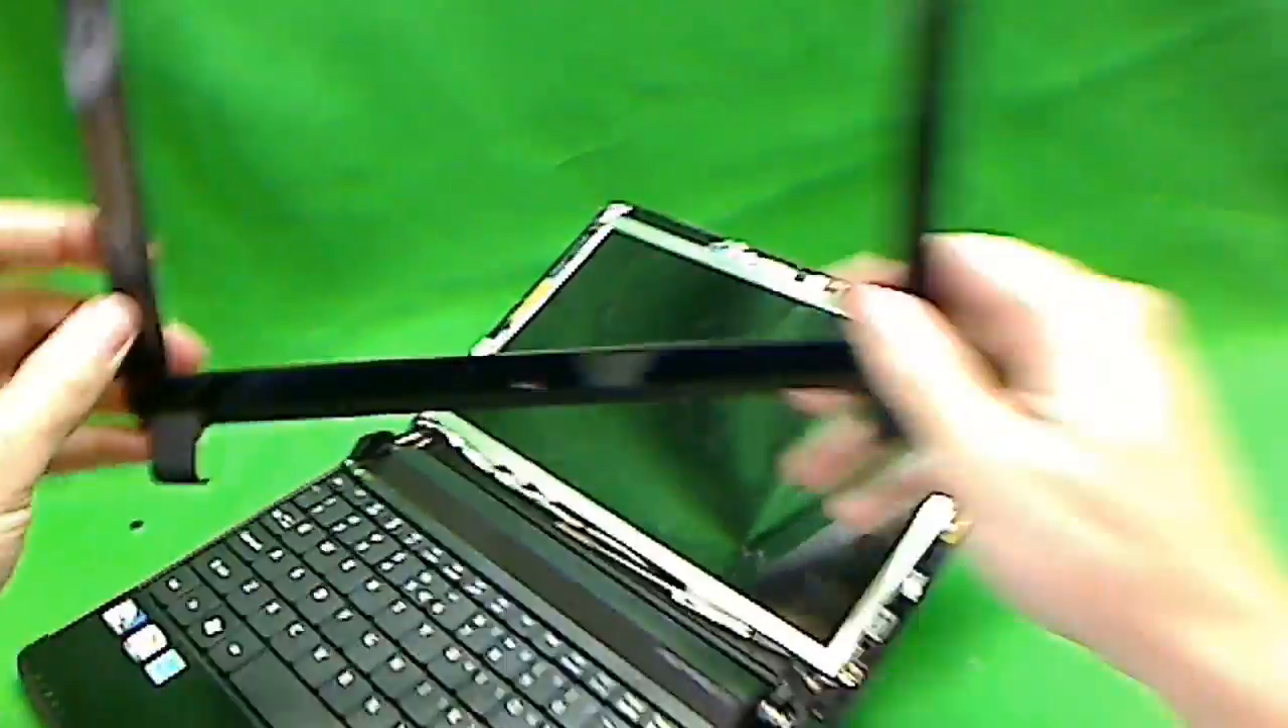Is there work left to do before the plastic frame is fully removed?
No.